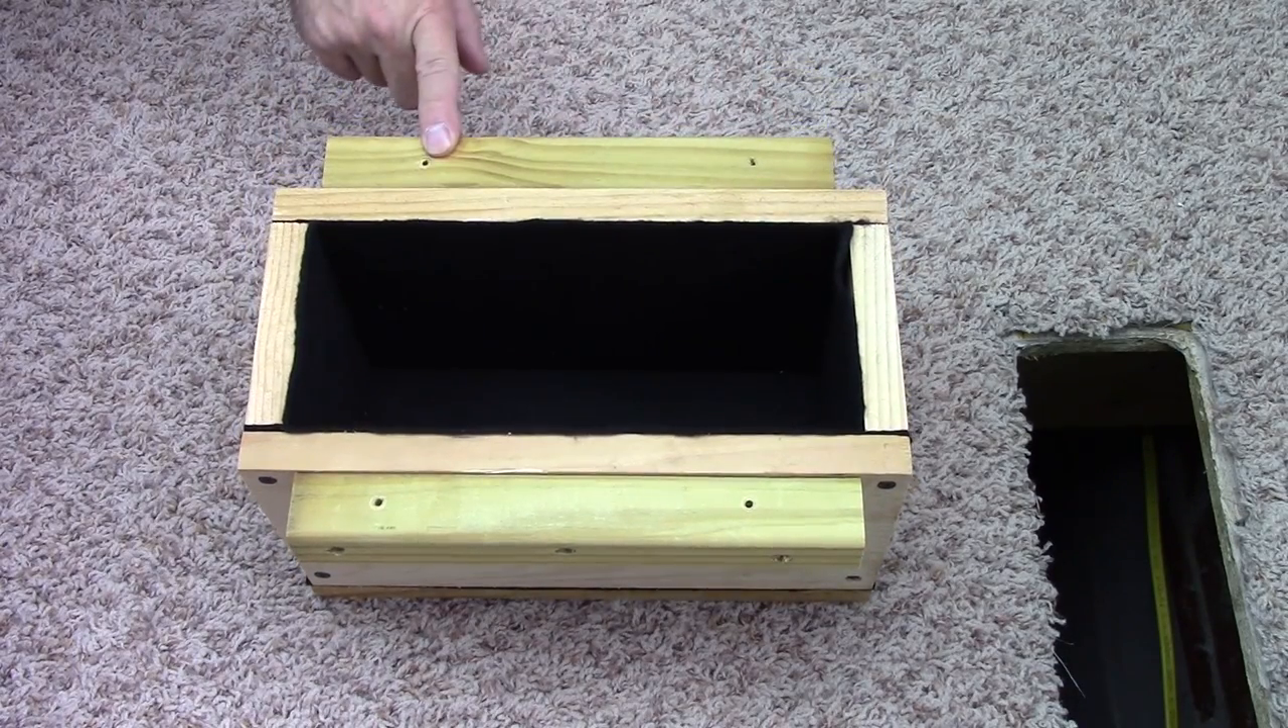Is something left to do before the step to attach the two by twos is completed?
No.